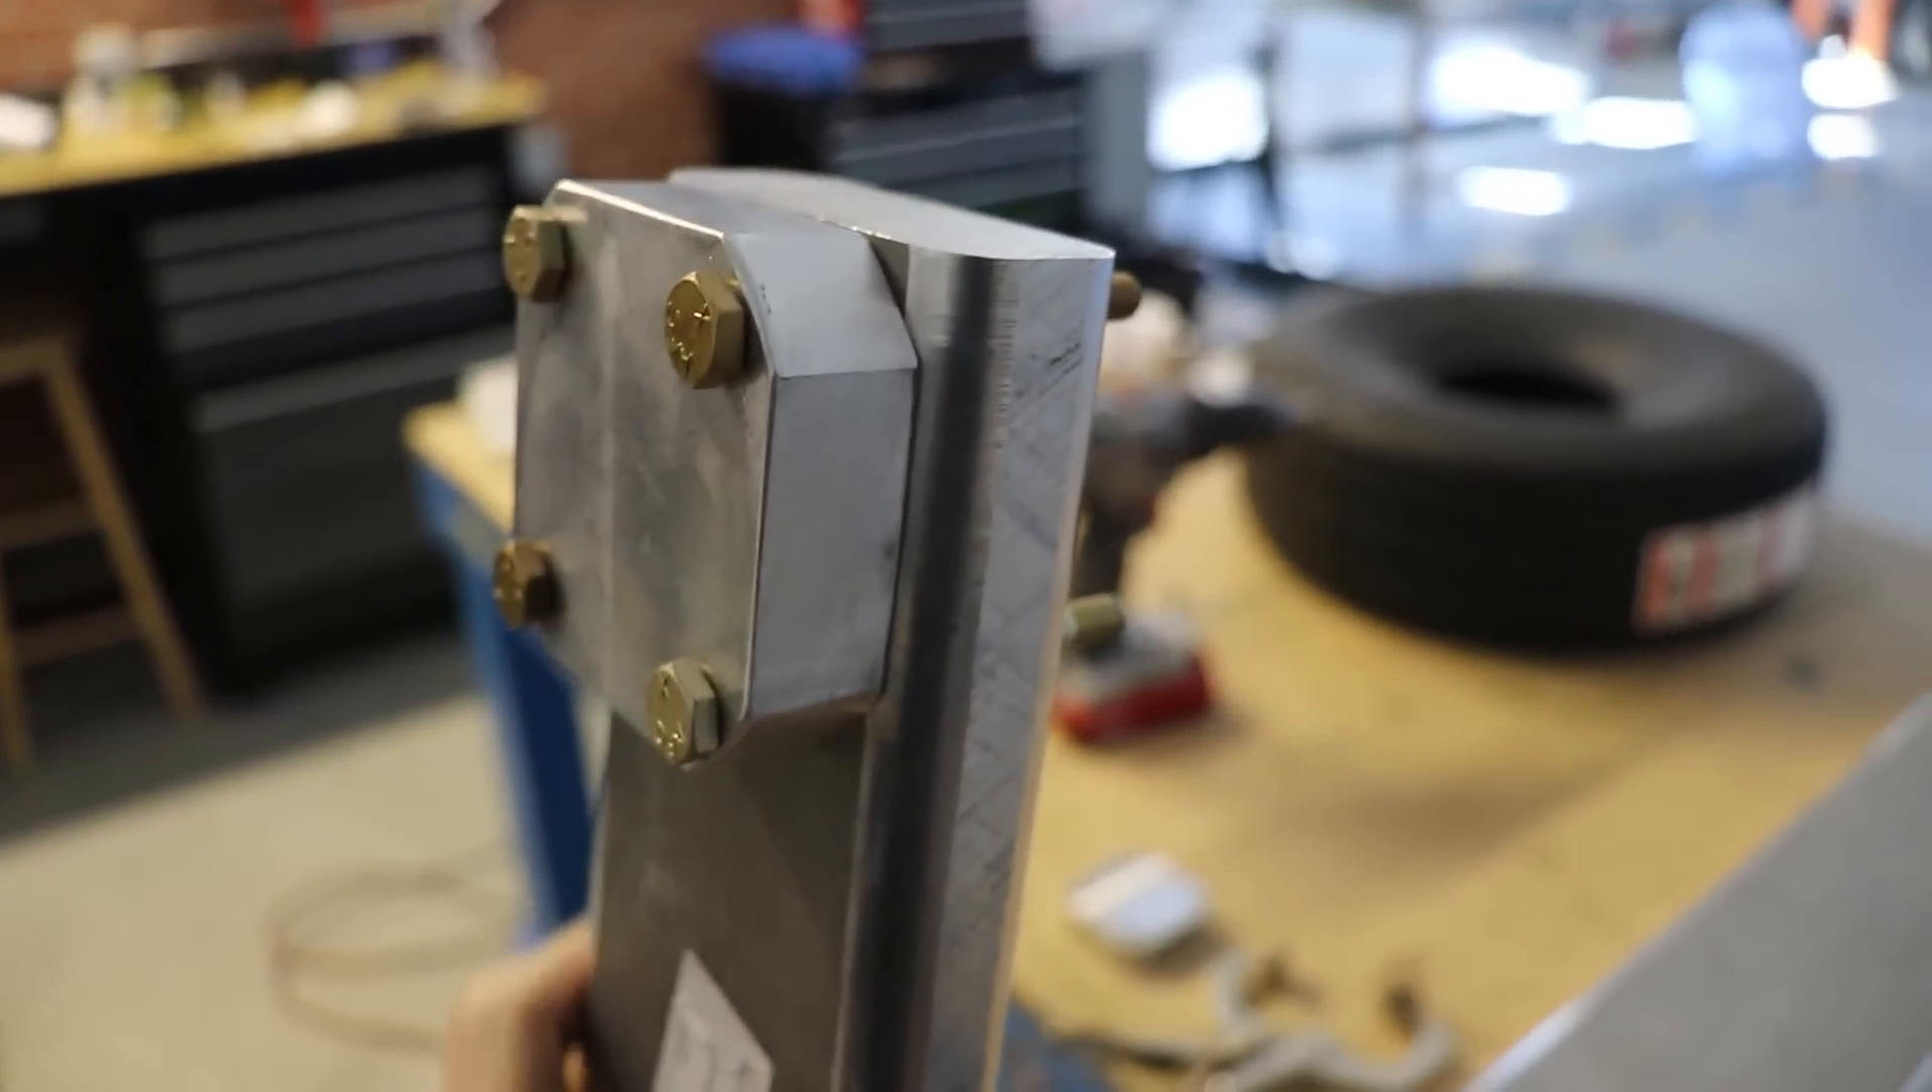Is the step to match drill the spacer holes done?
Yes.